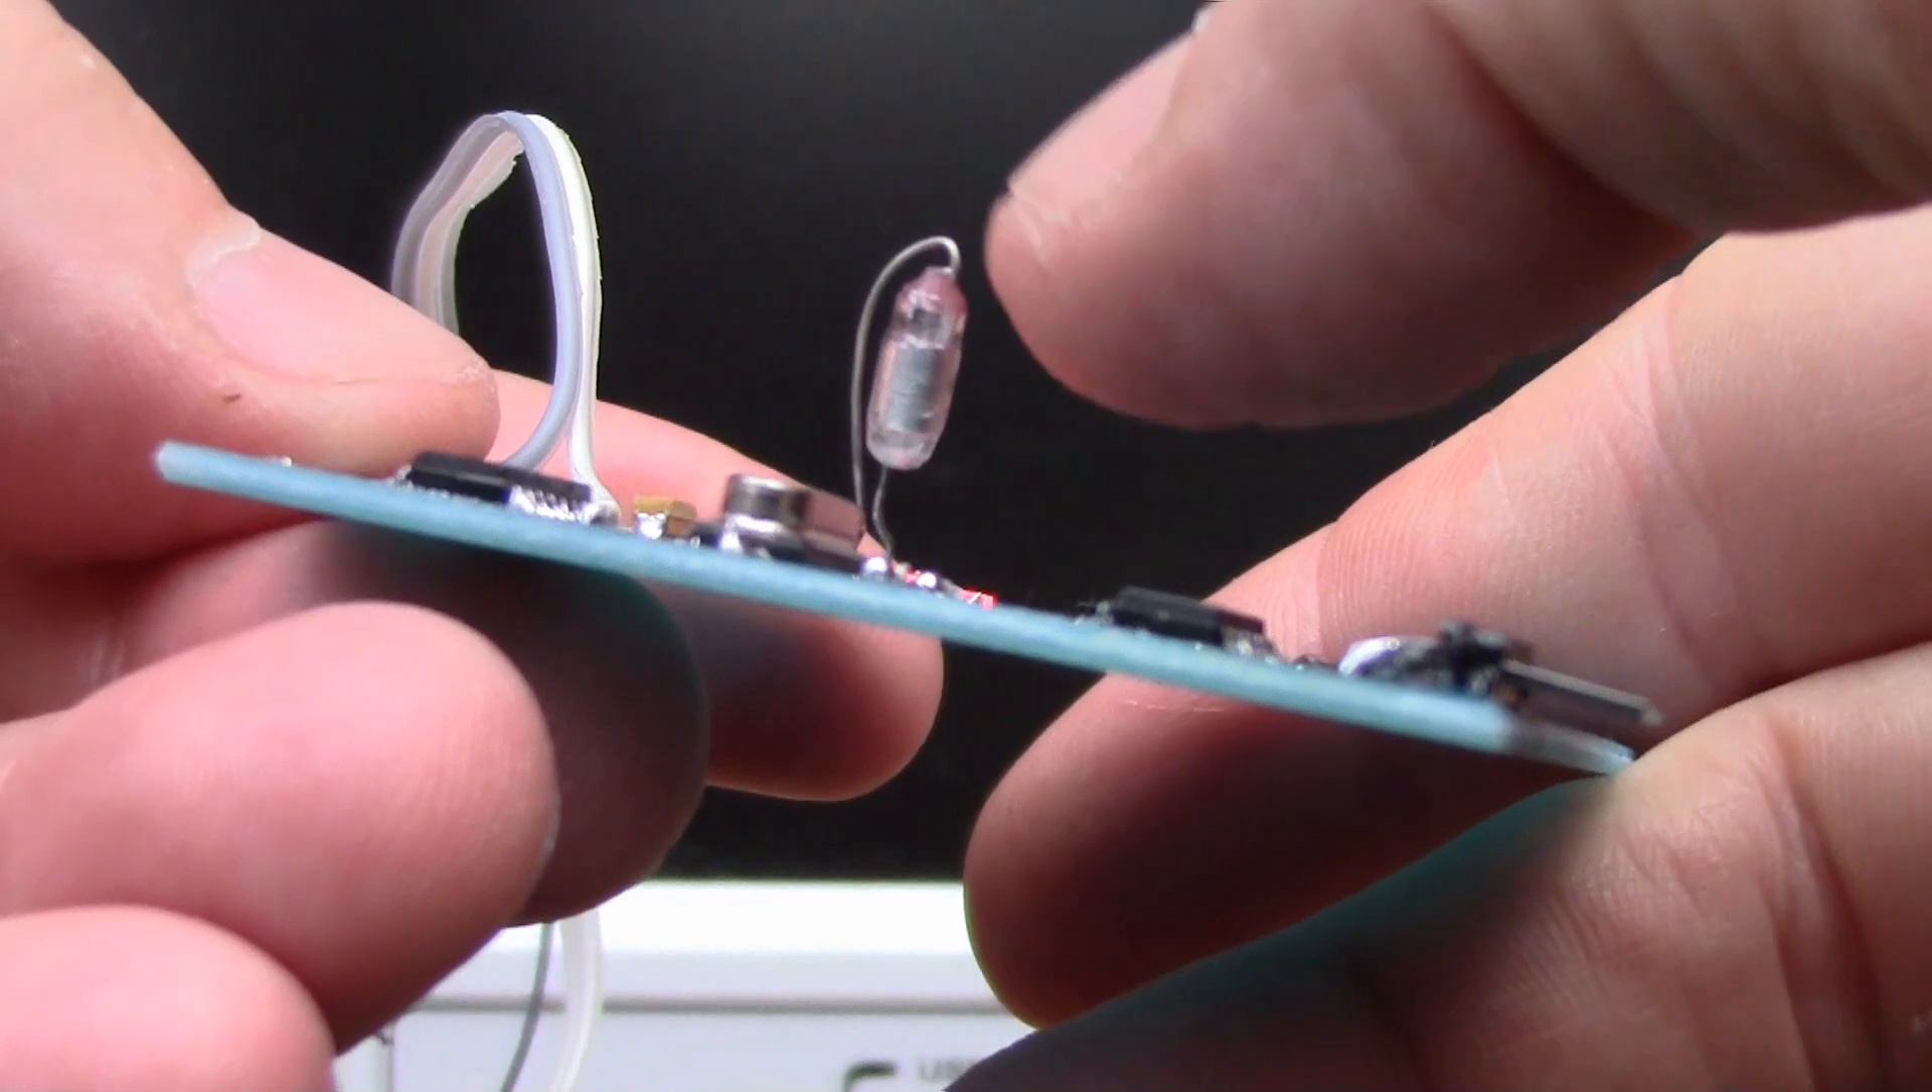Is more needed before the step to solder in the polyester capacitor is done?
No.